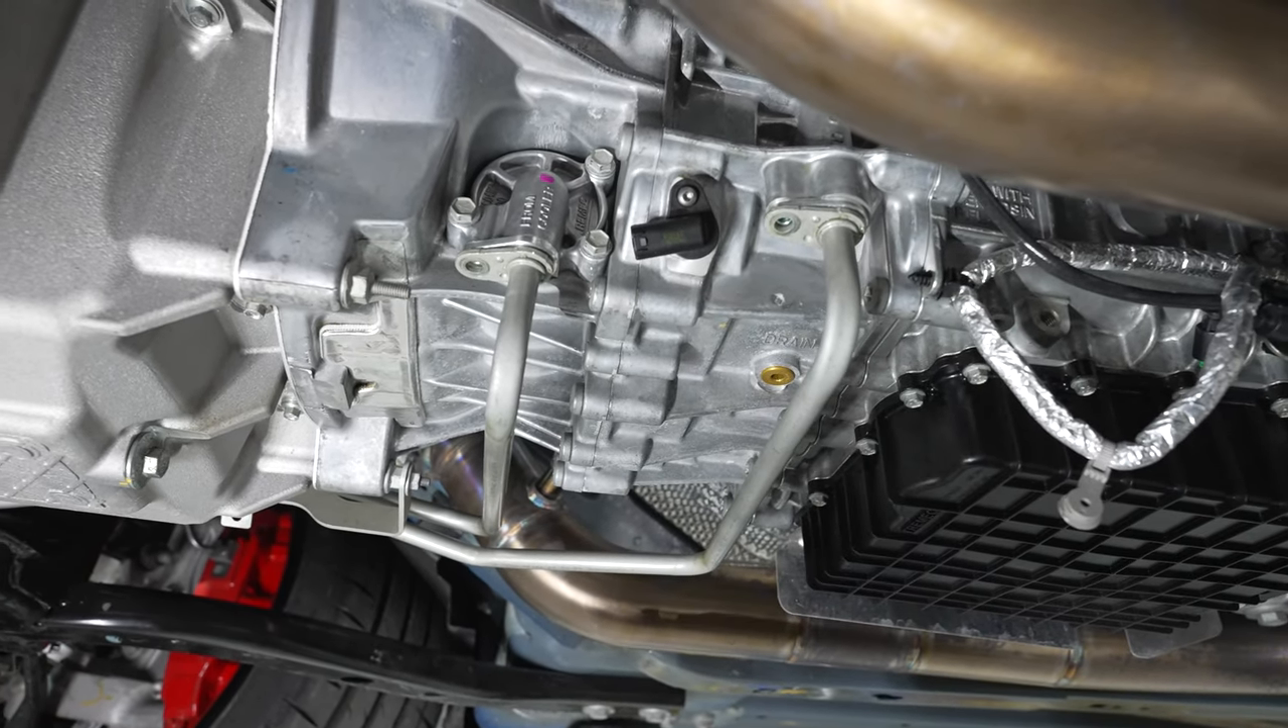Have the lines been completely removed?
No.